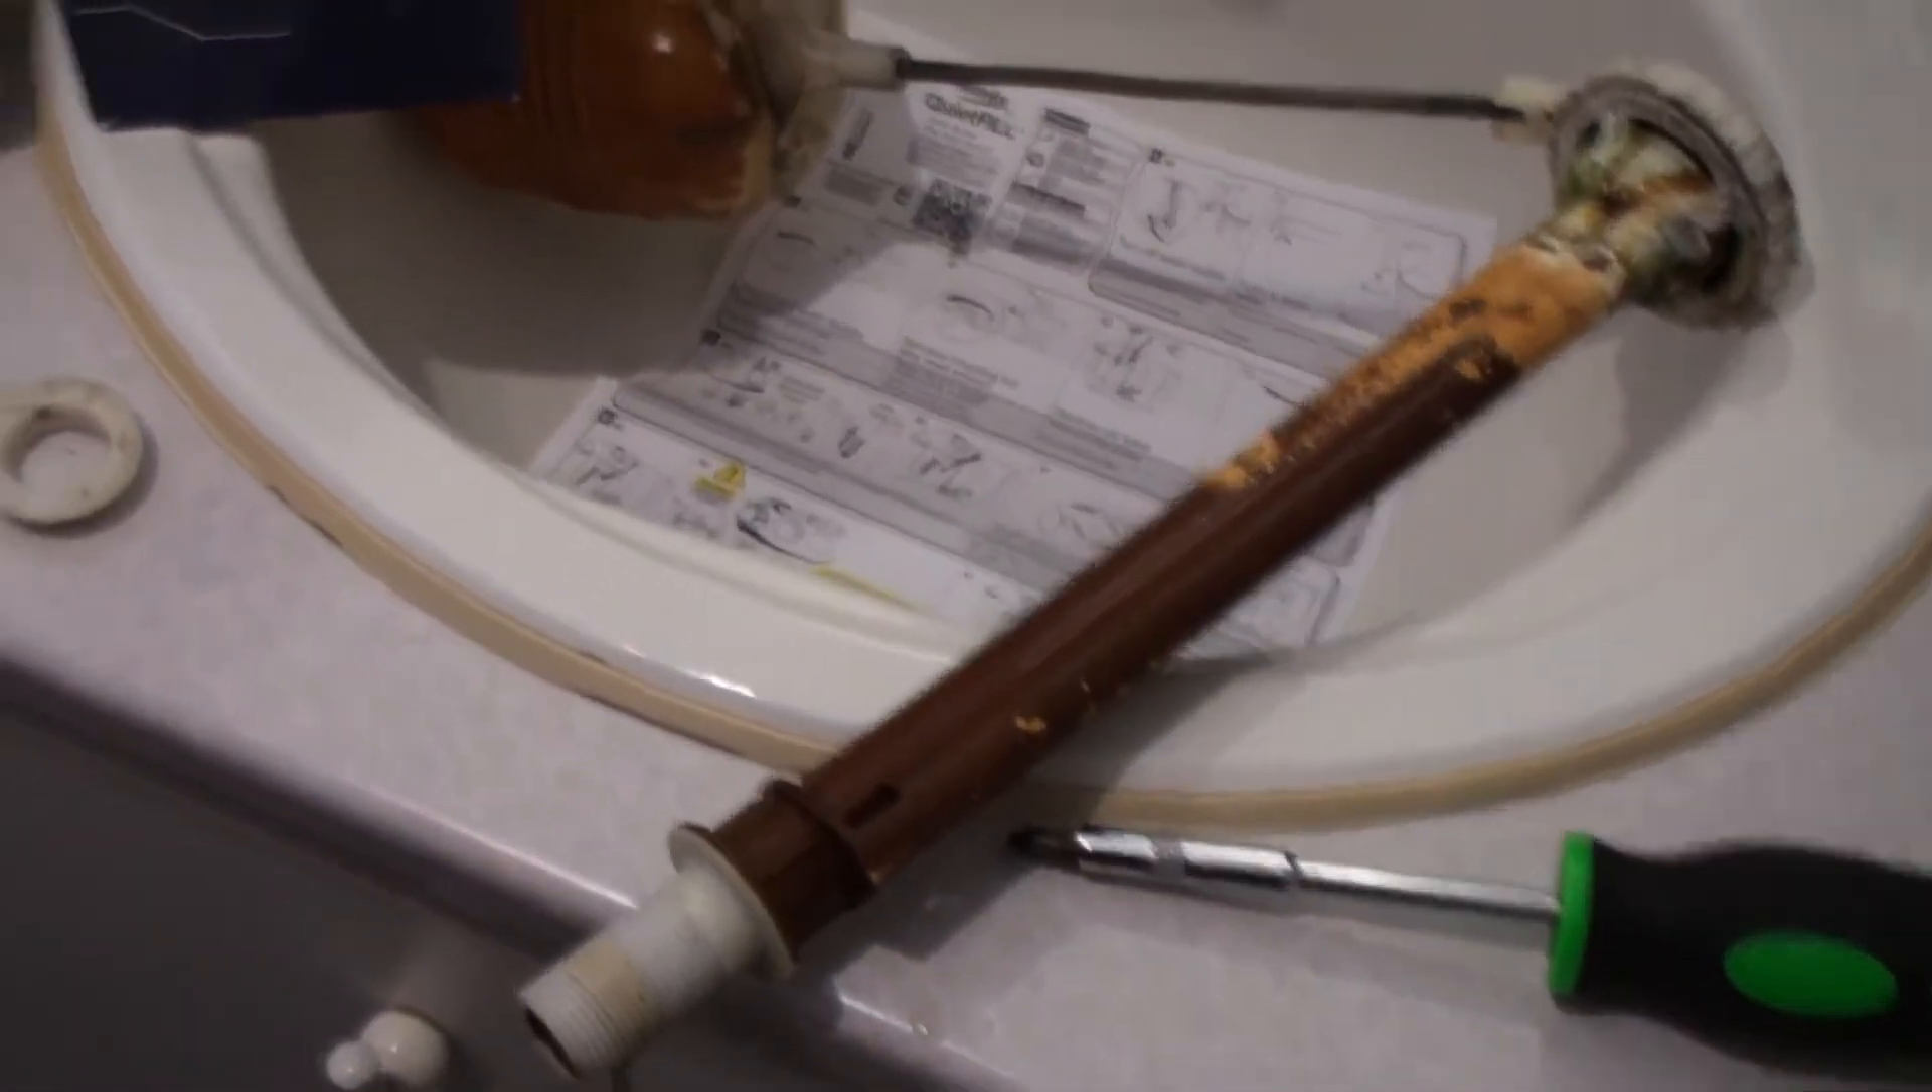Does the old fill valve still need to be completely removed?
No.